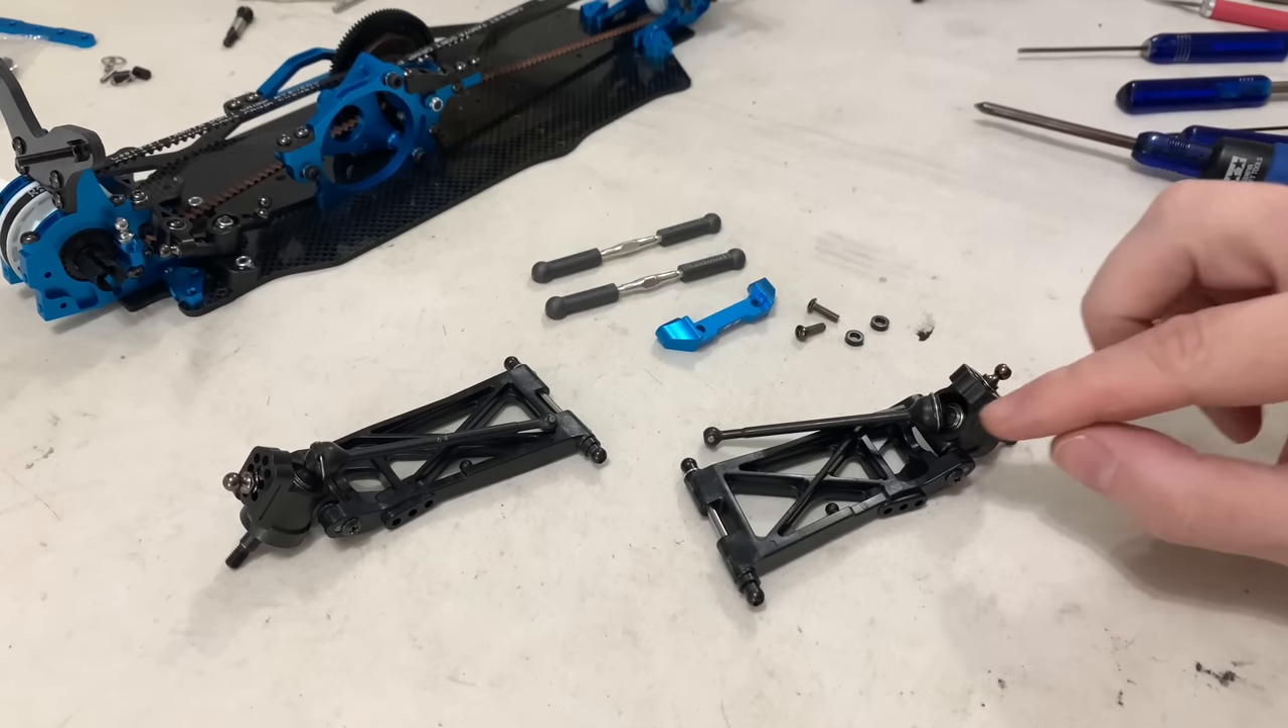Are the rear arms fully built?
Yes.